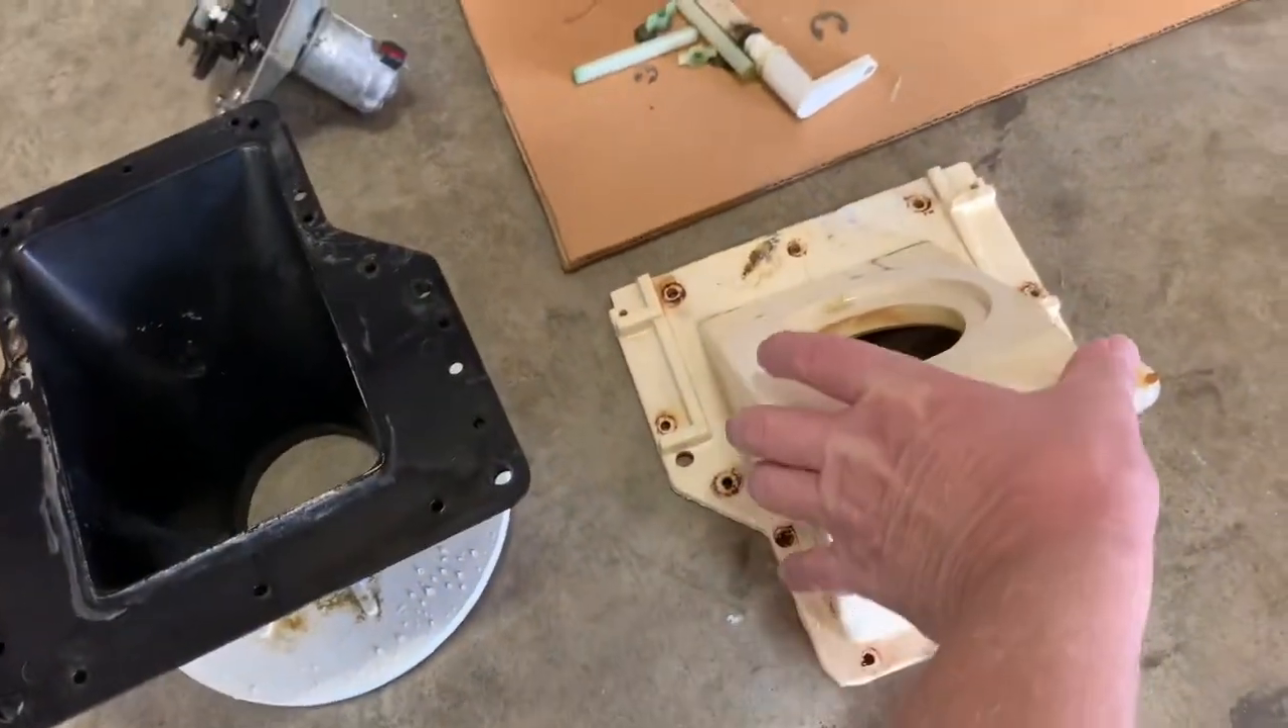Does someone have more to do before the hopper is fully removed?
No.